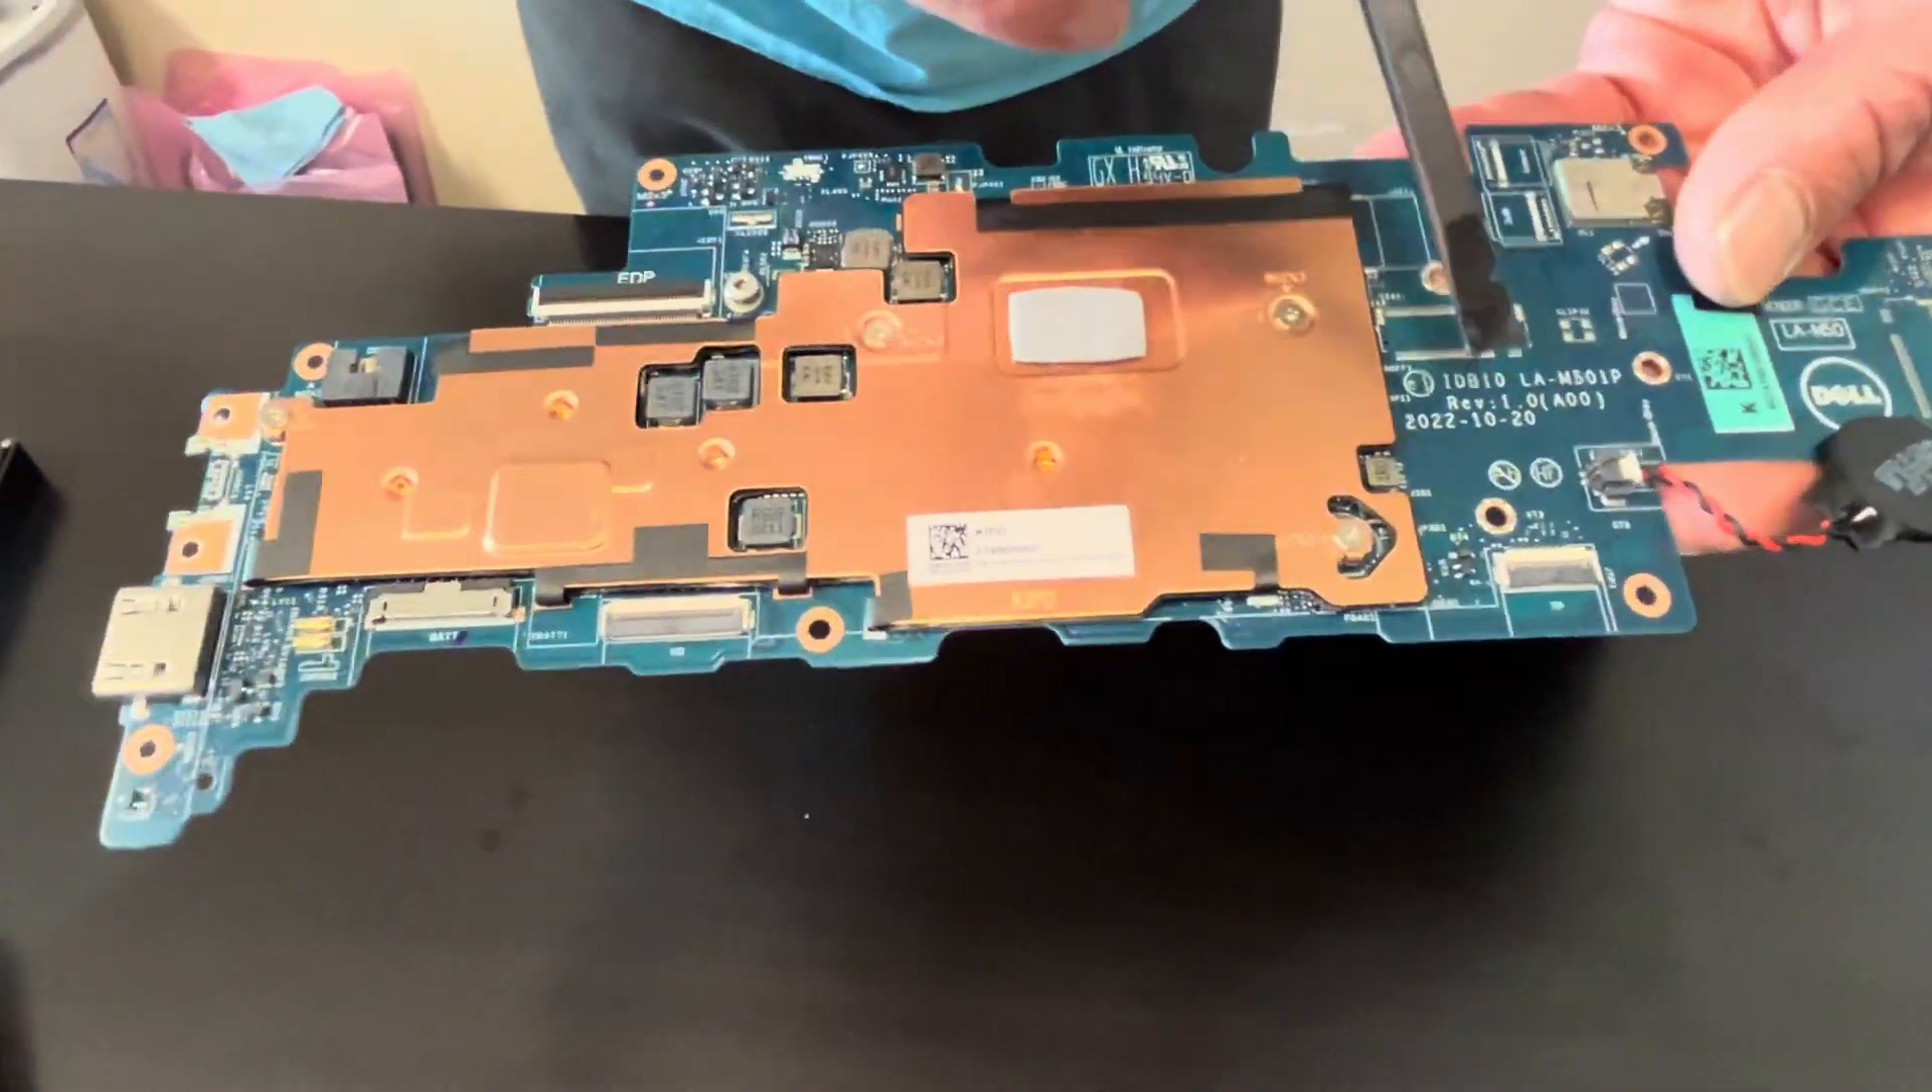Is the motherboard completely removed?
Yes.